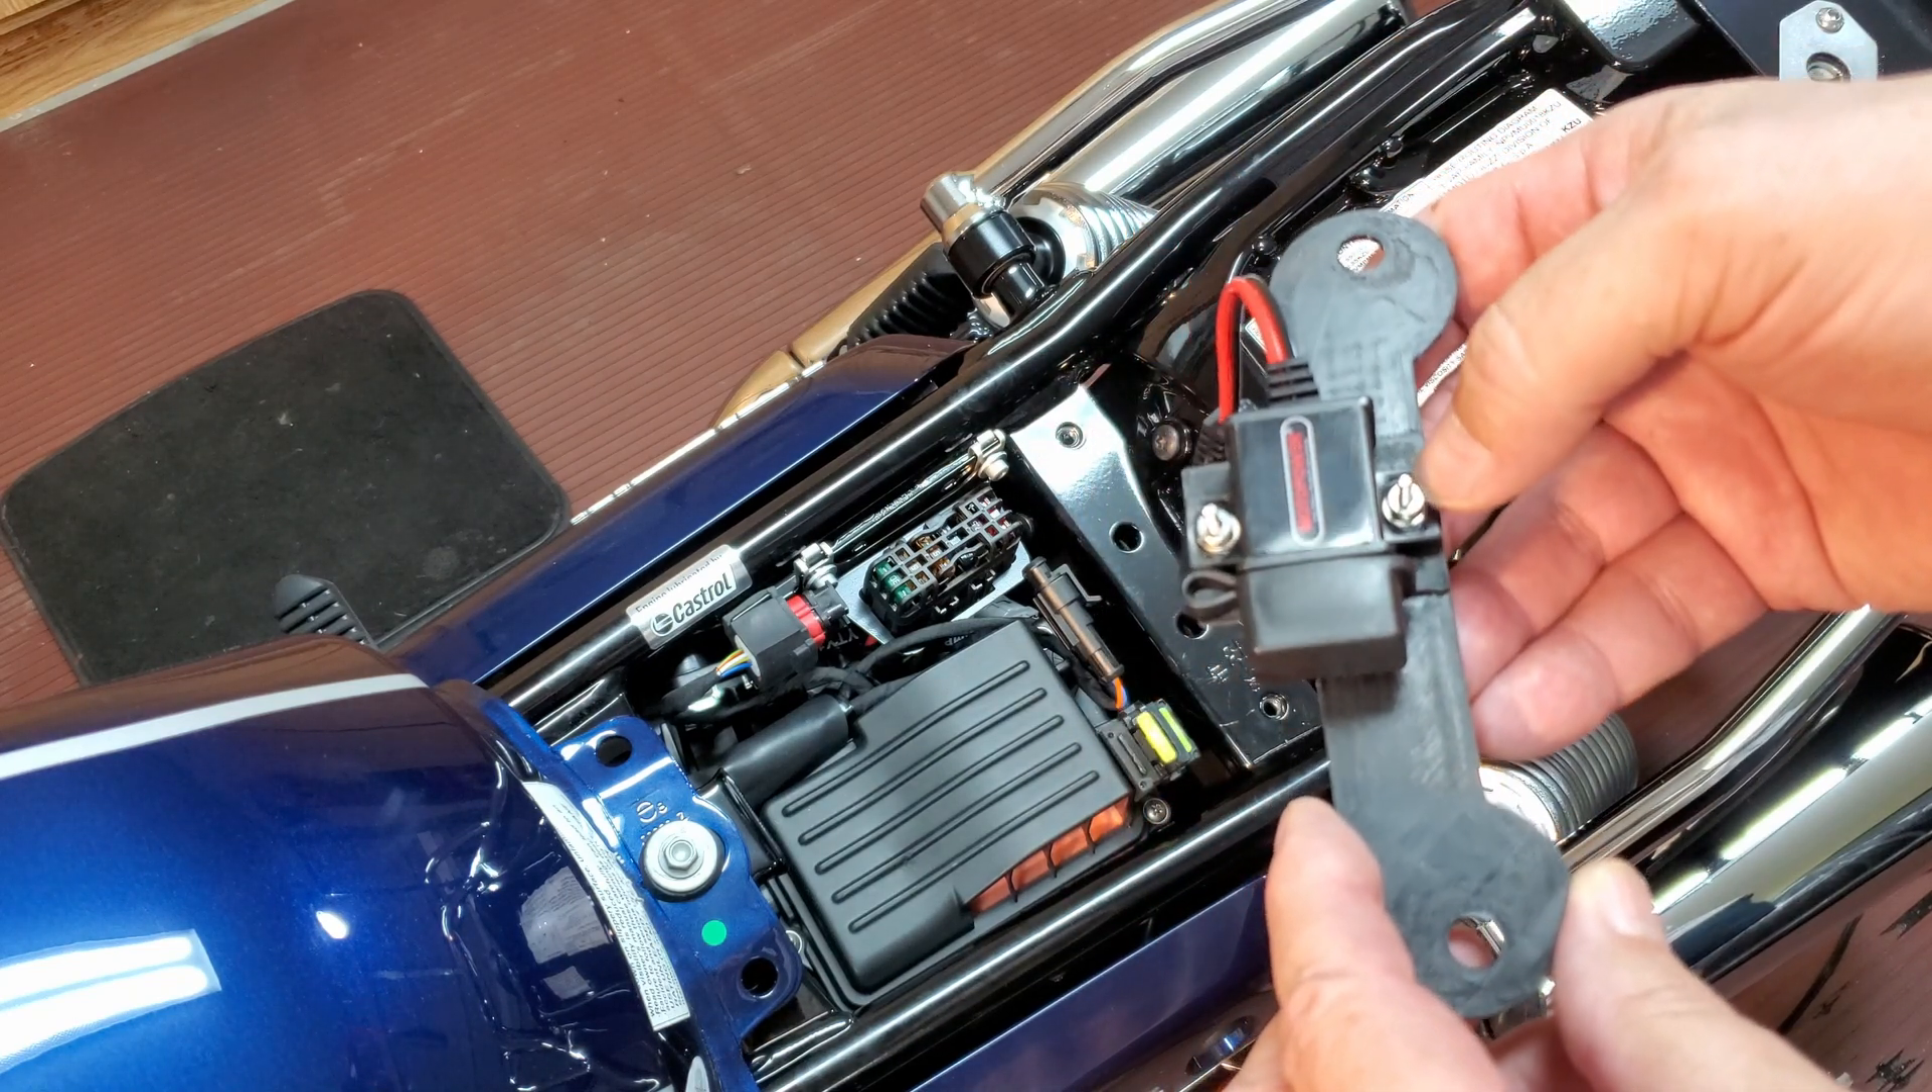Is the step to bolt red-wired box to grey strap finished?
Yes.